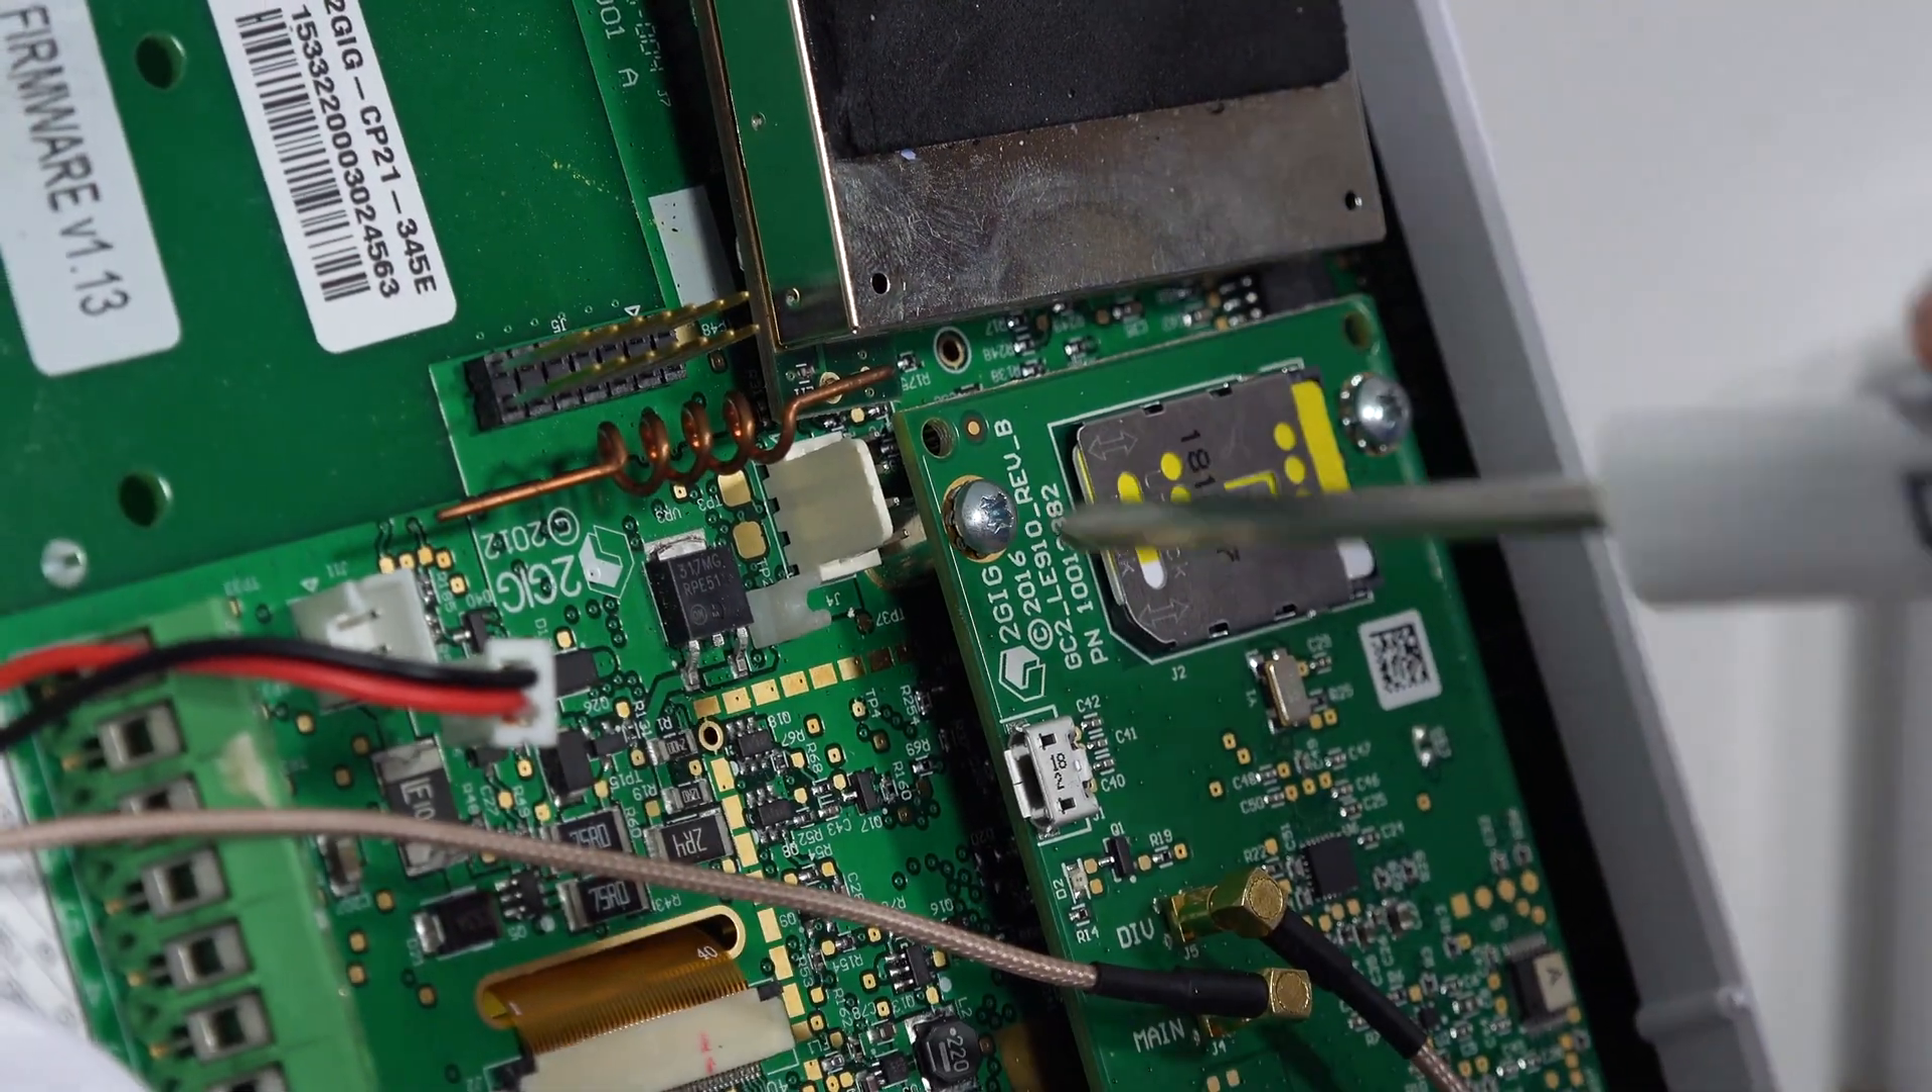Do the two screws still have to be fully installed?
No.